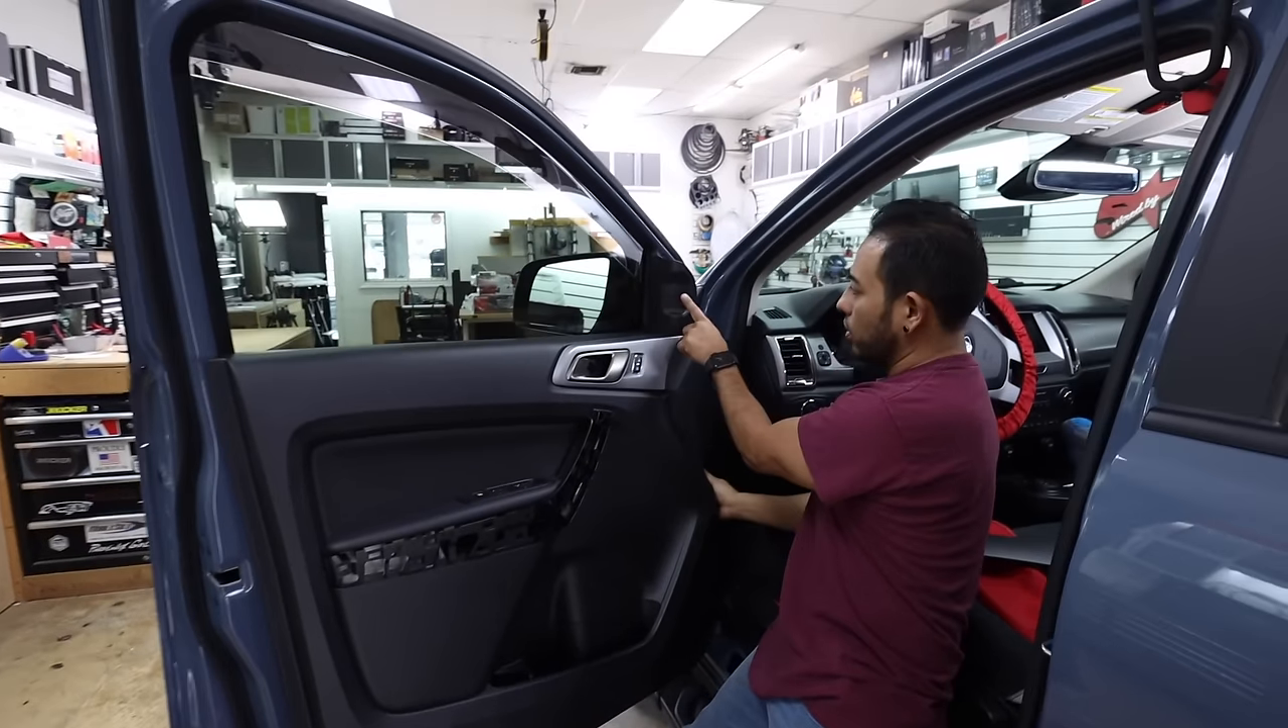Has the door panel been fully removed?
No.